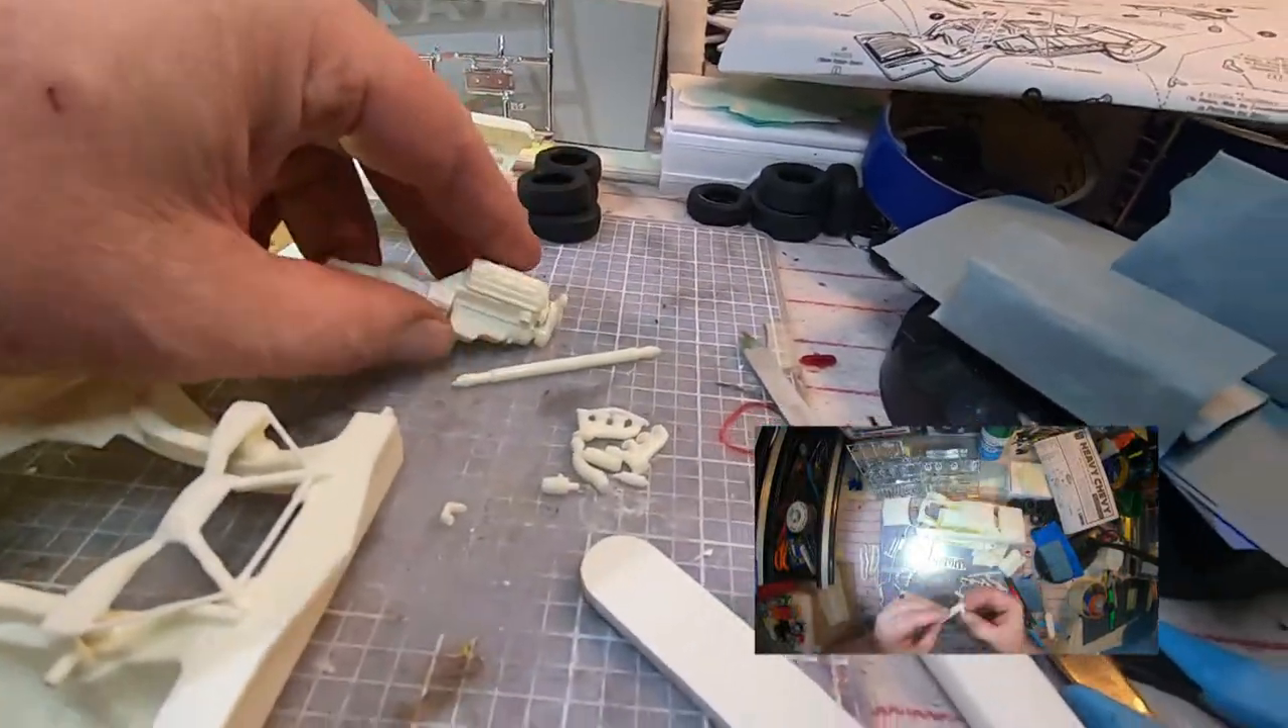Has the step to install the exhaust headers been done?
No.